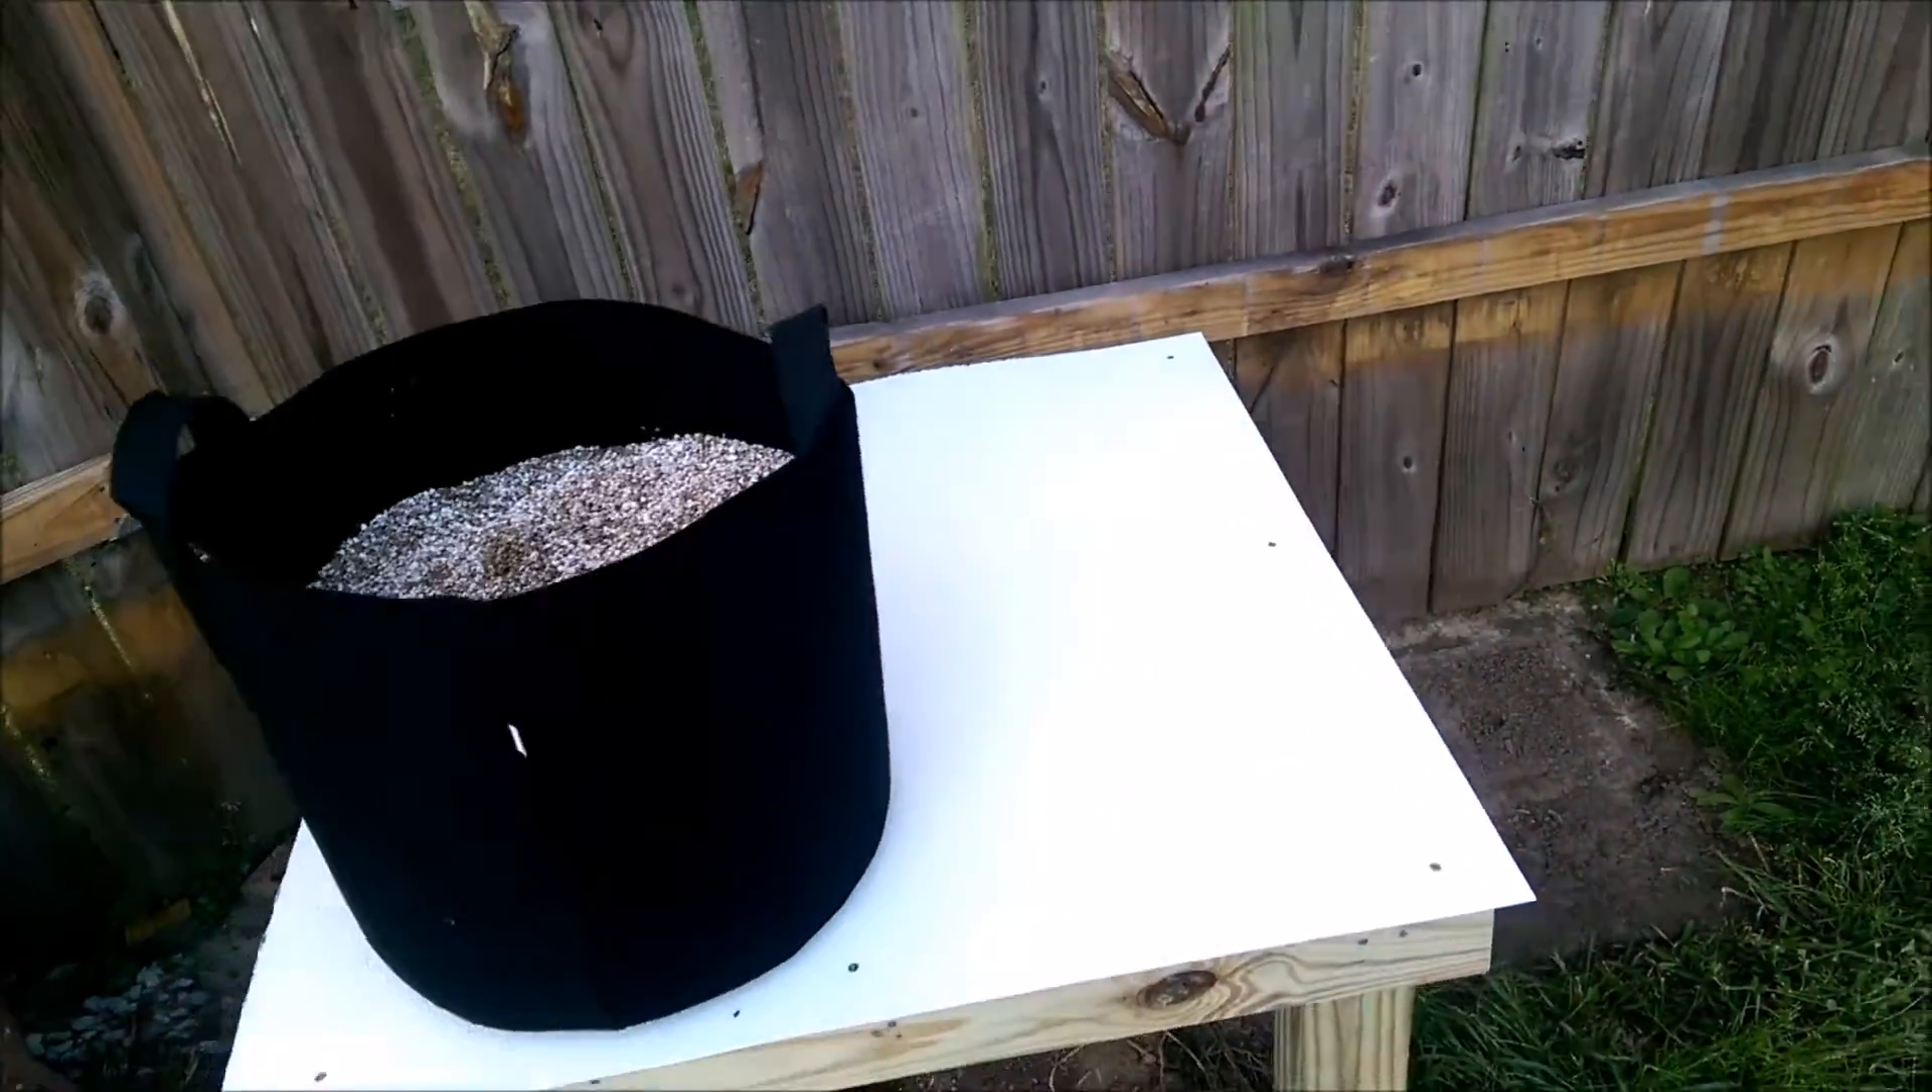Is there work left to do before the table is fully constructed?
No.